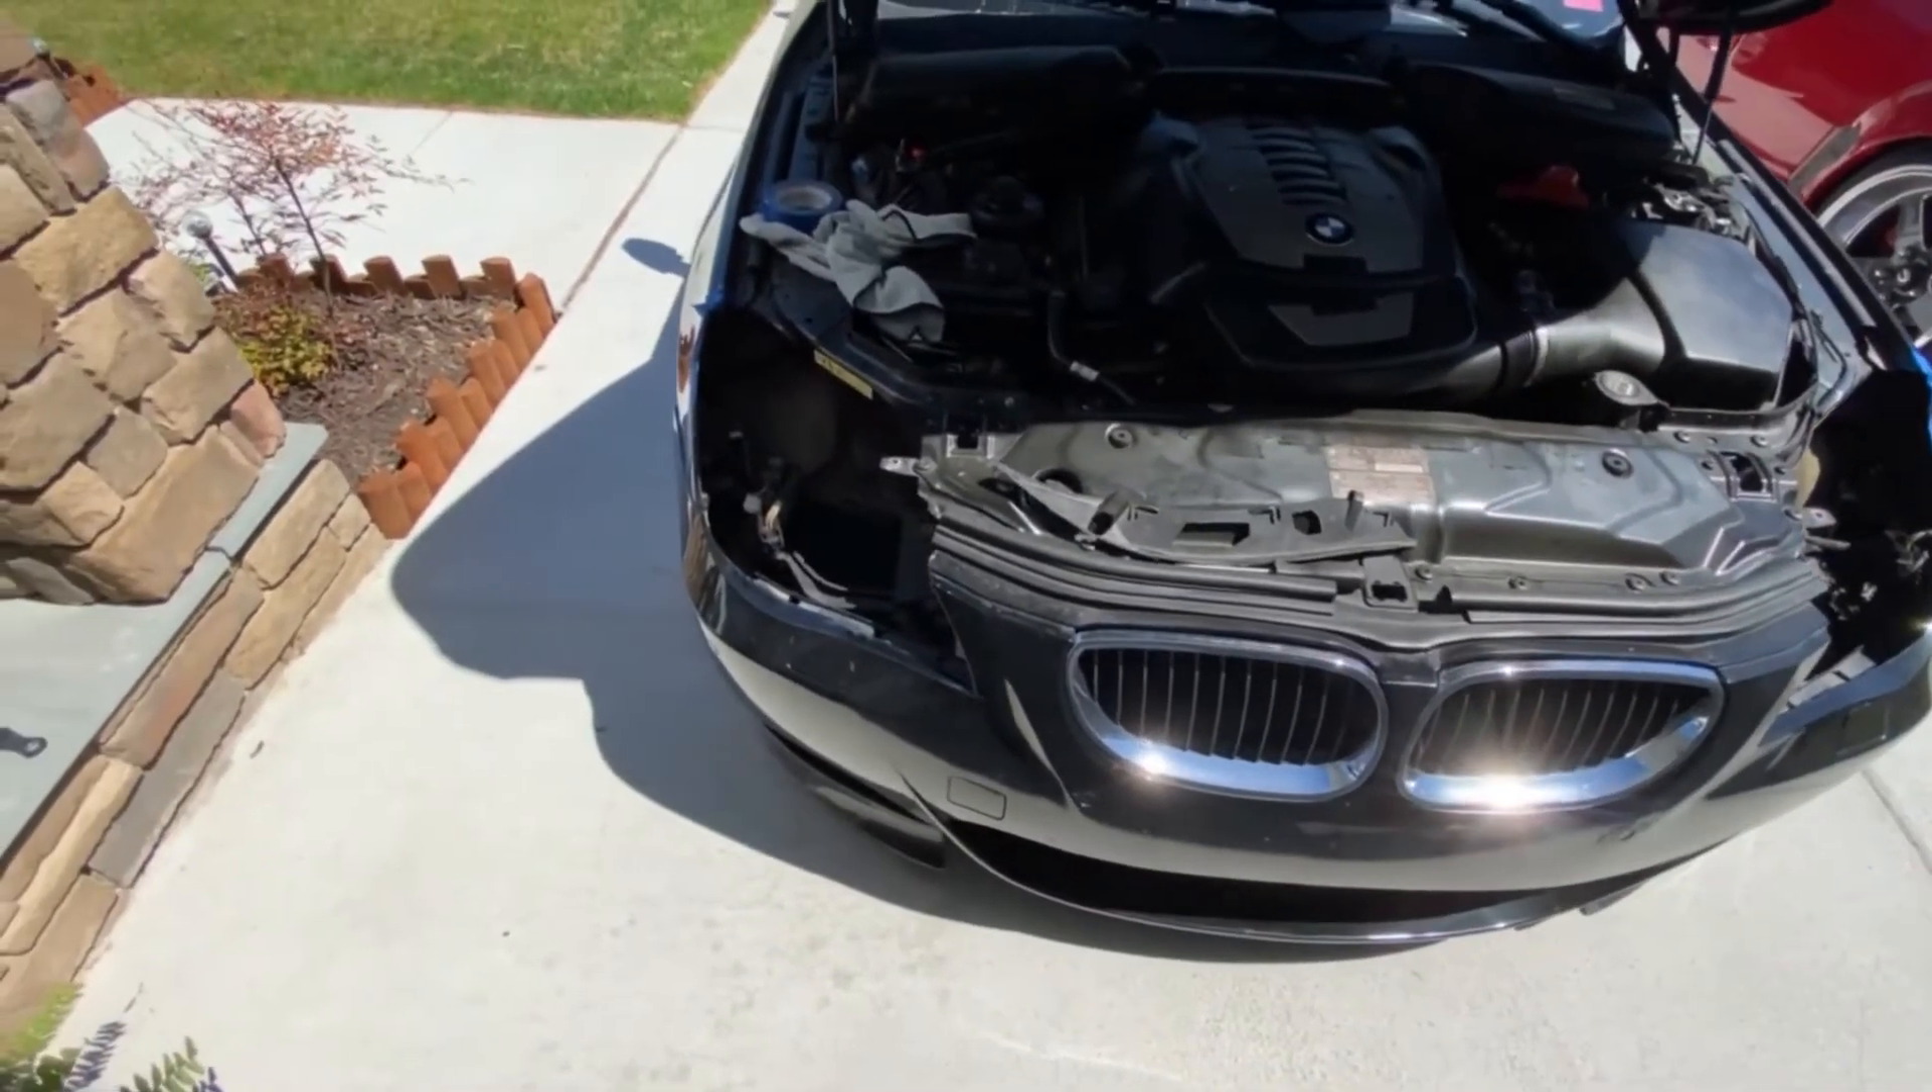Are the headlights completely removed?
Yes.